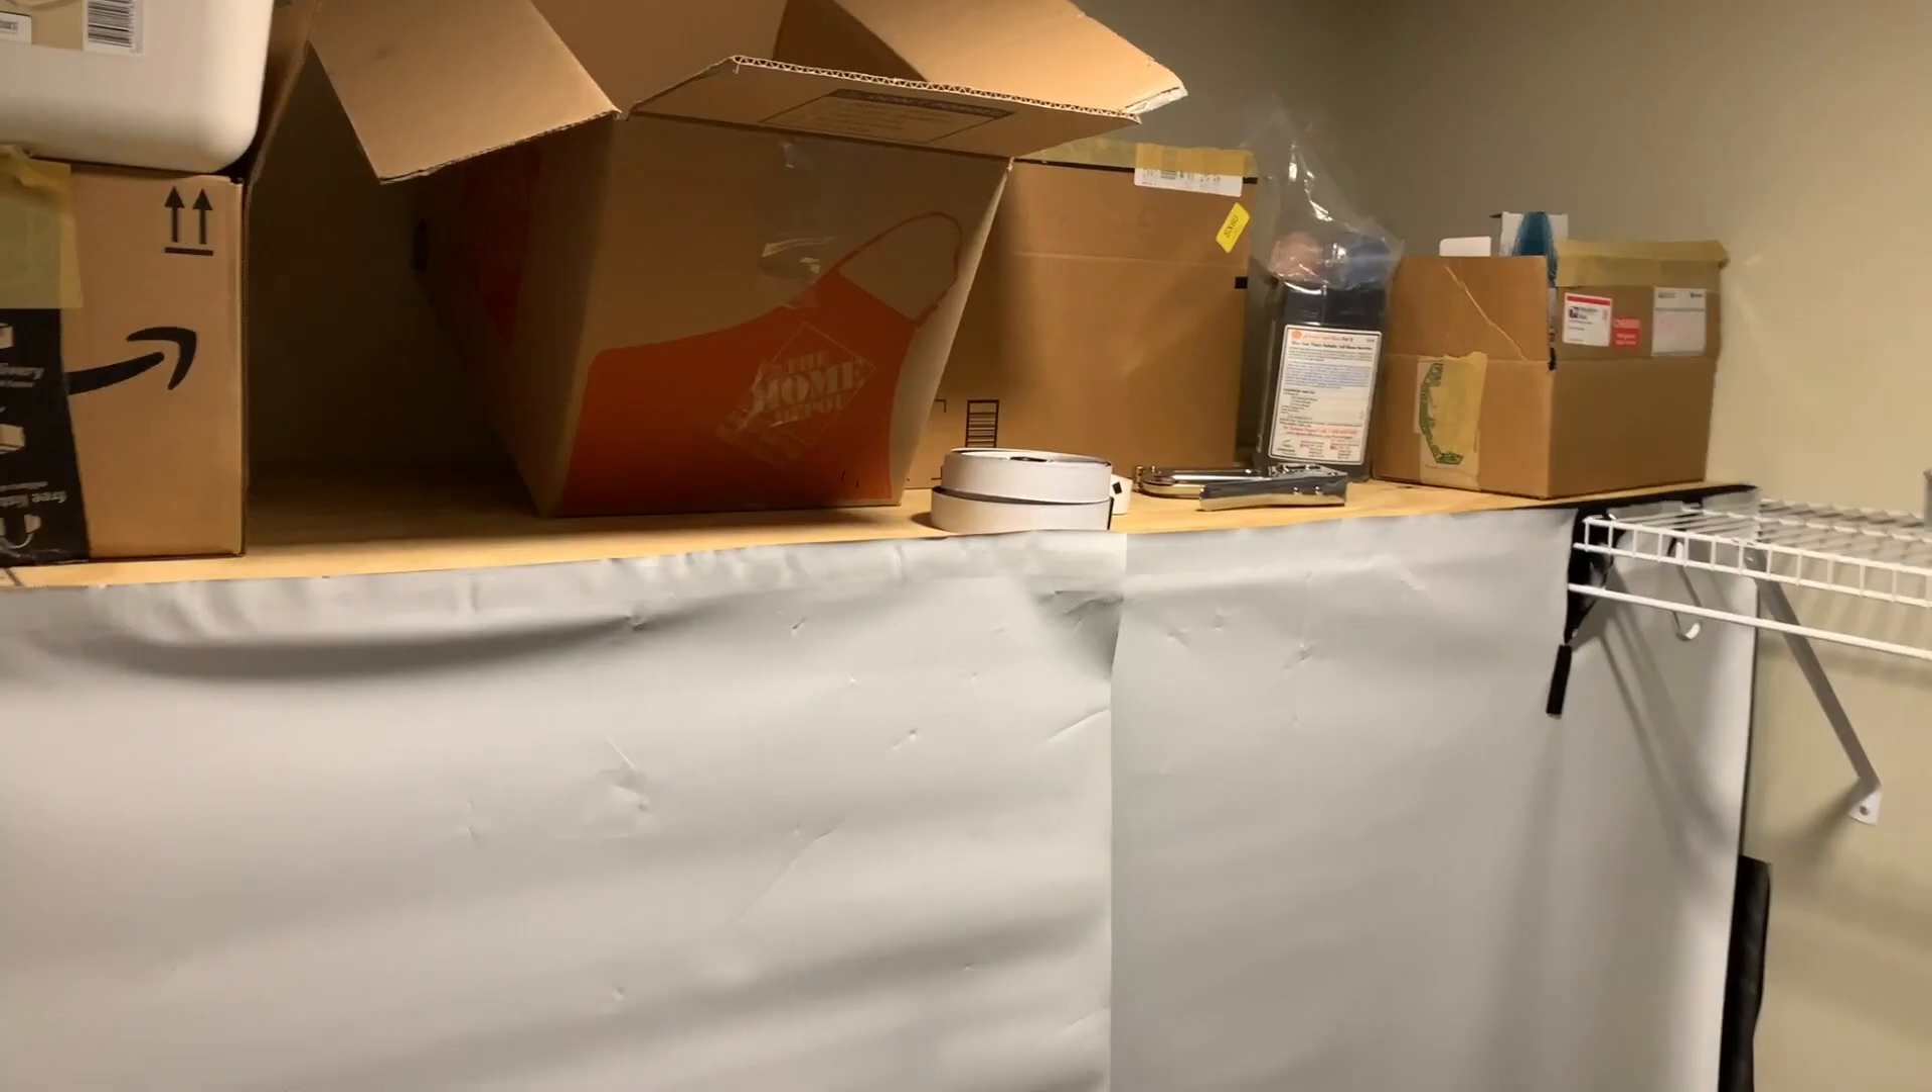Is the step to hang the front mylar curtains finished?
Yes.